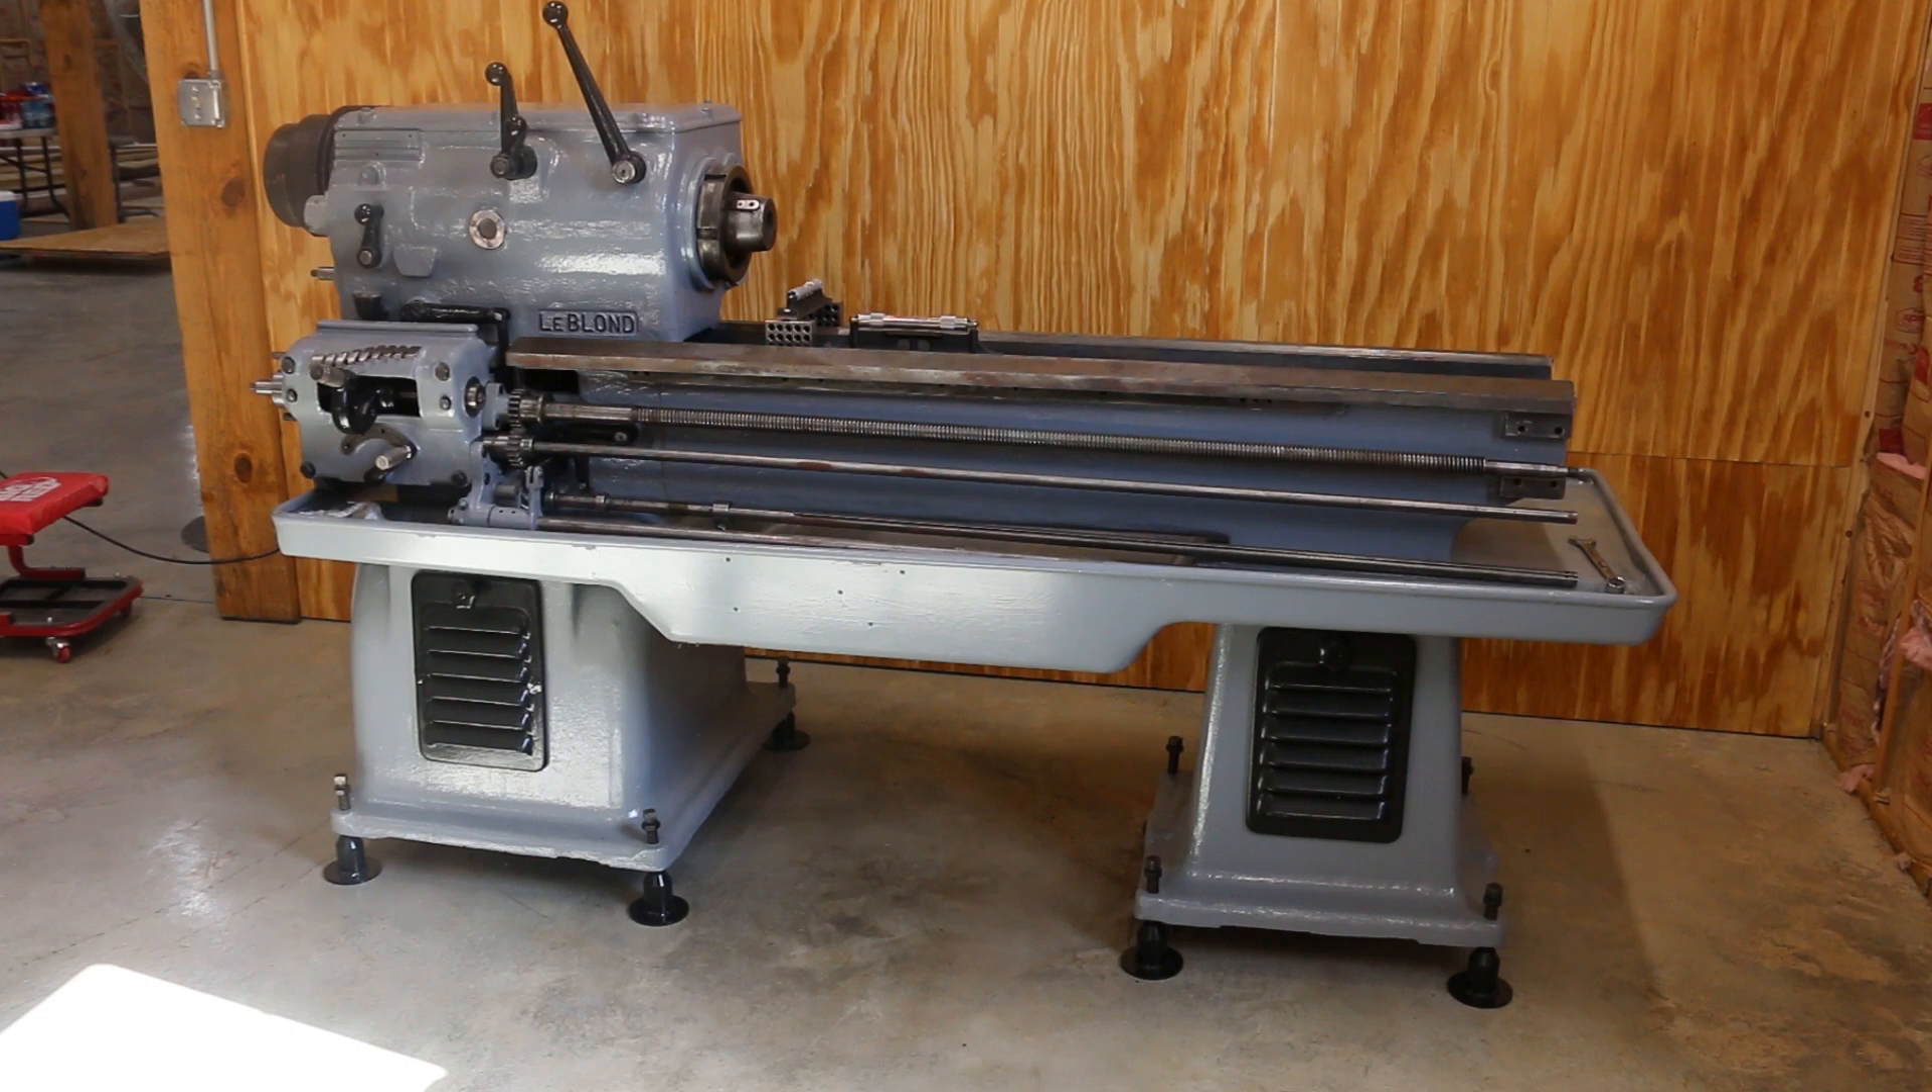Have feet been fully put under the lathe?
Yes.